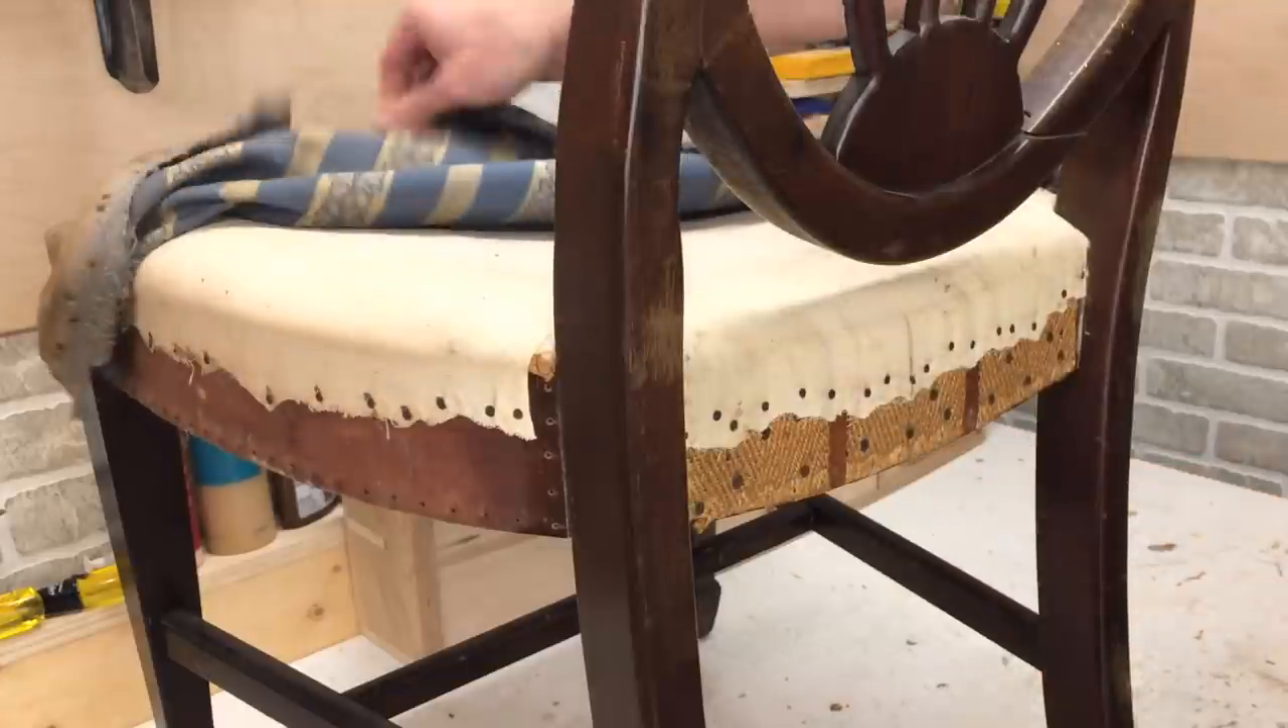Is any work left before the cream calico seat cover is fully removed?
Yes.